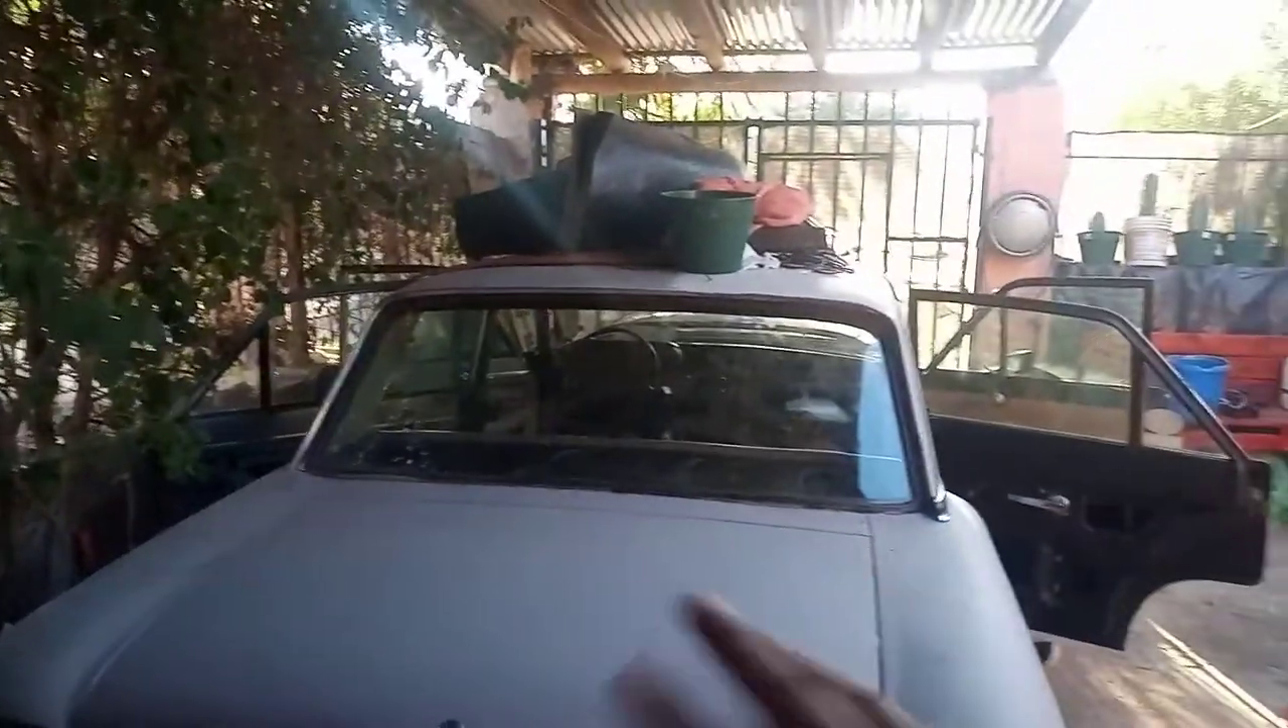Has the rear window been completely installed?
Yes.